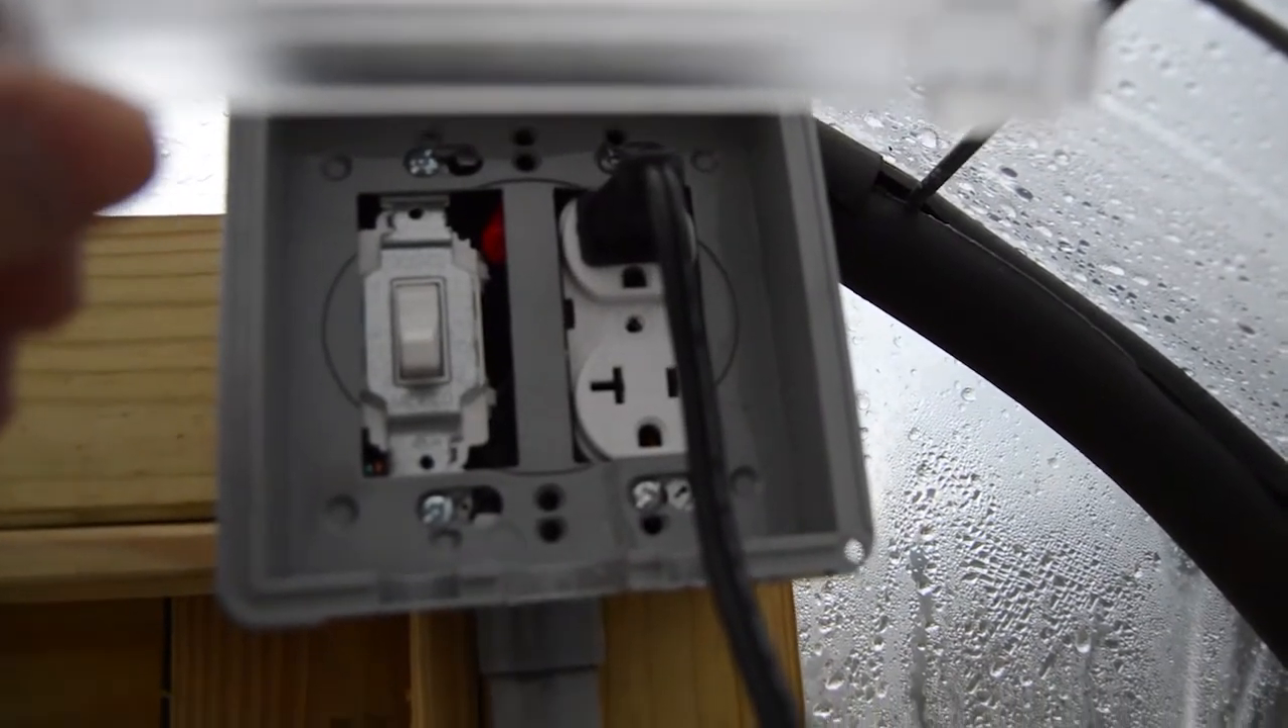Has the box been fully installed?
Yes.